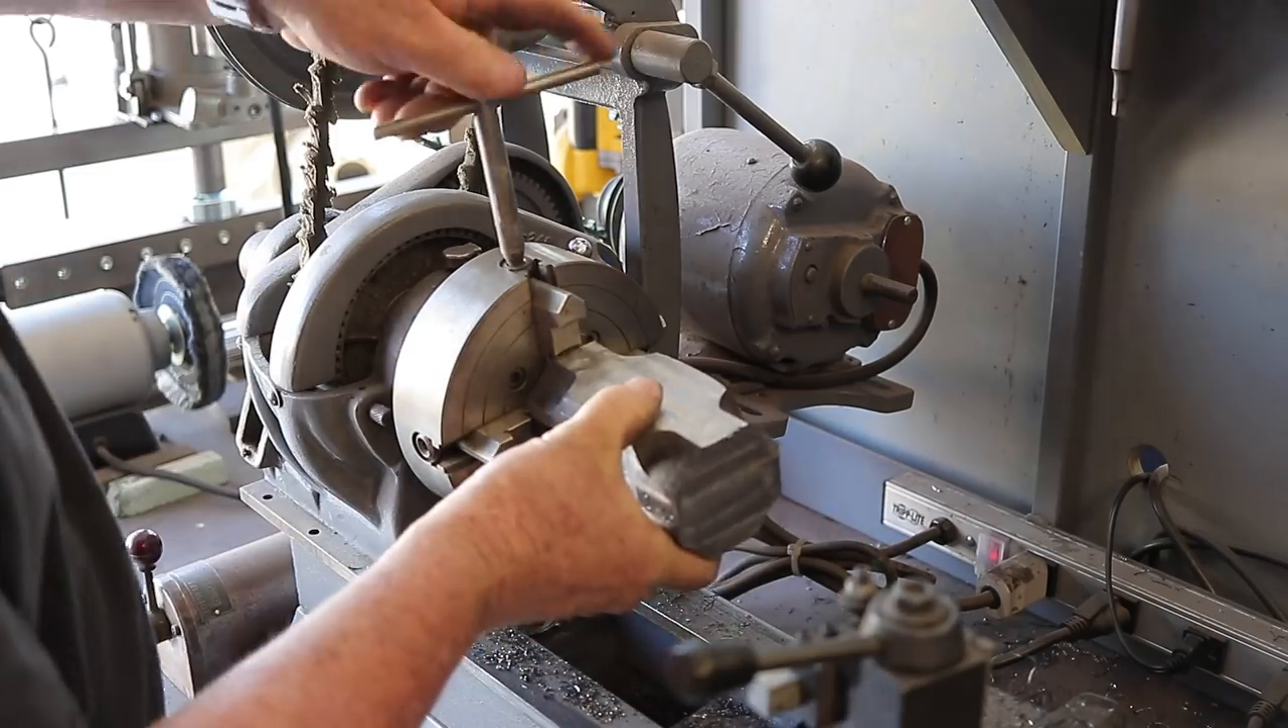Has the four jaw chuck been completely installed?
Yes.